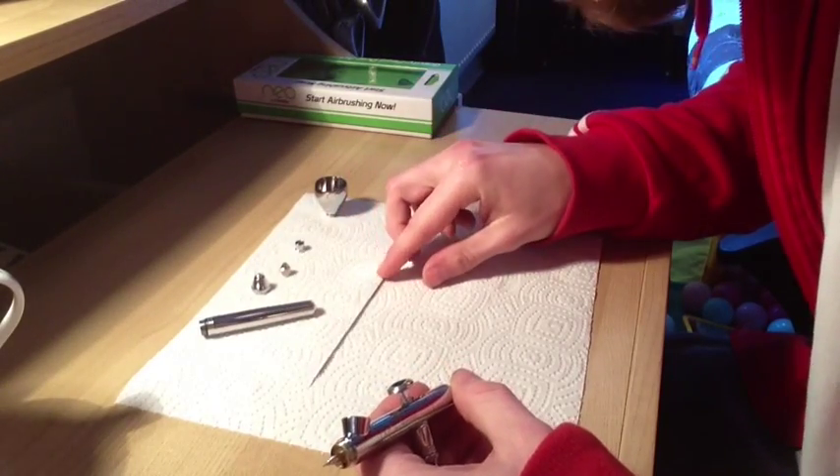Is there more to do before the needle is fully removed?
No.